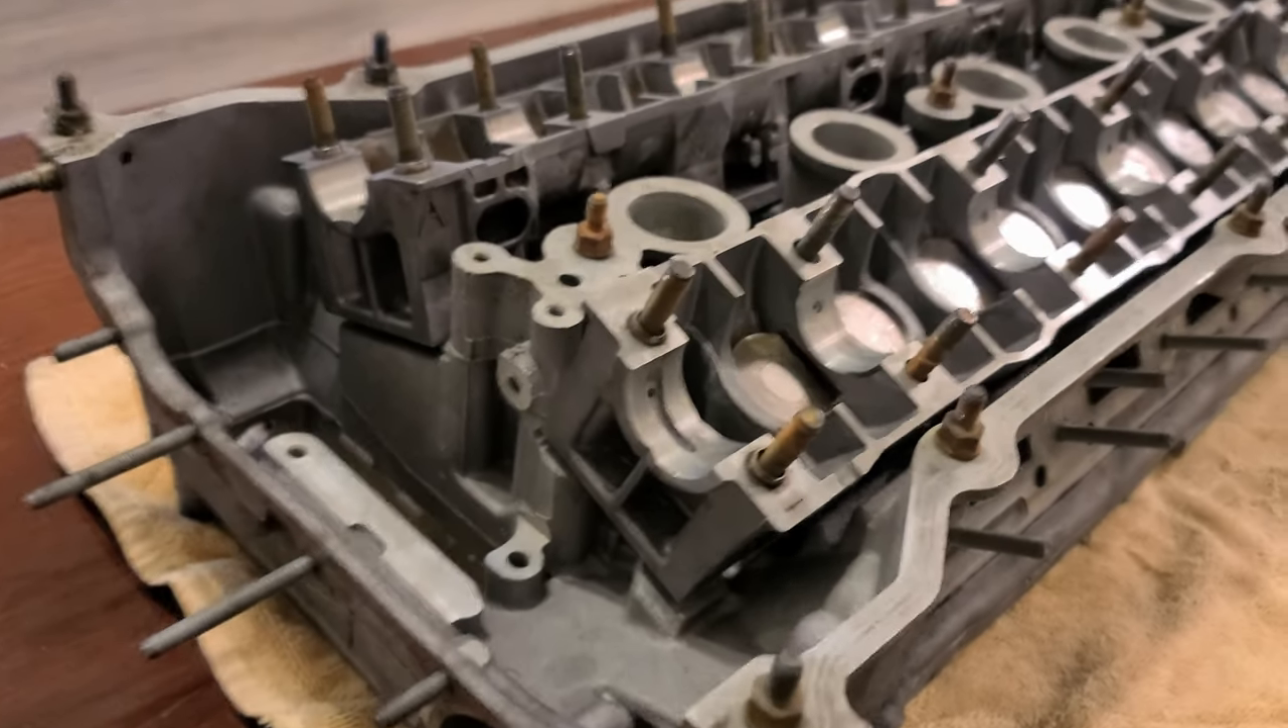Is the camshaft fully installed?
No.